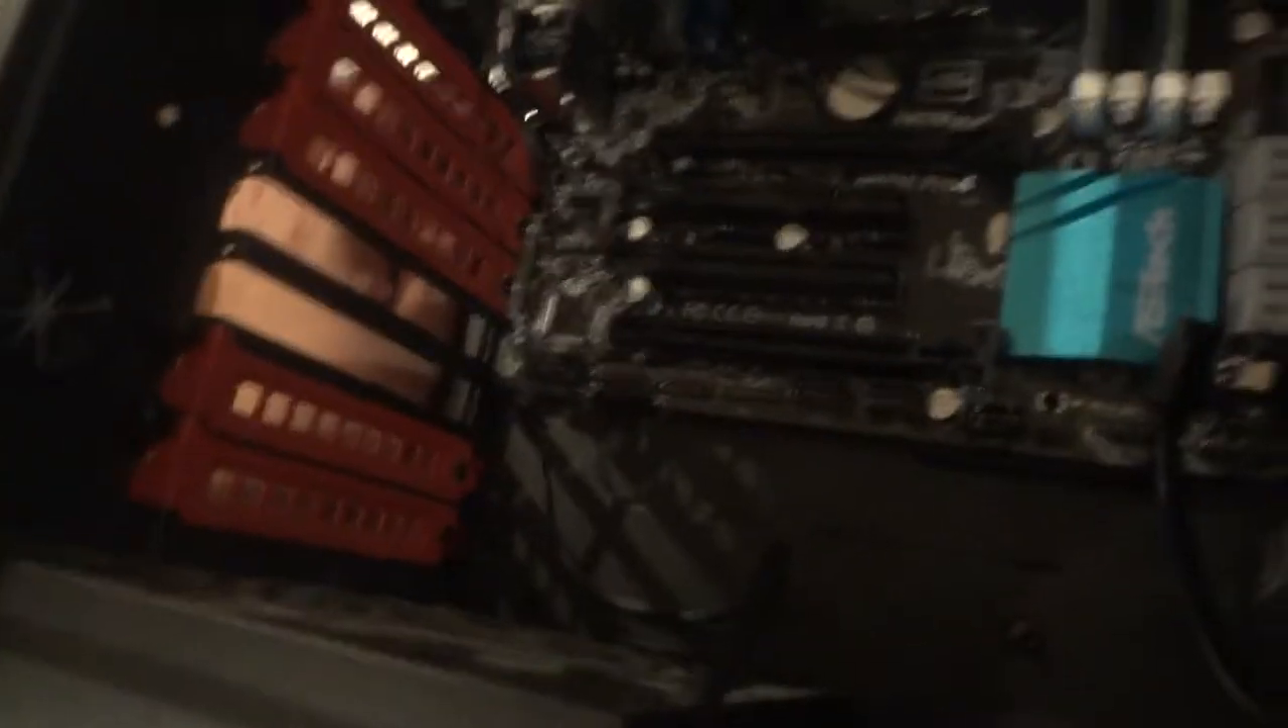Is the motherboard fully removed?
No.